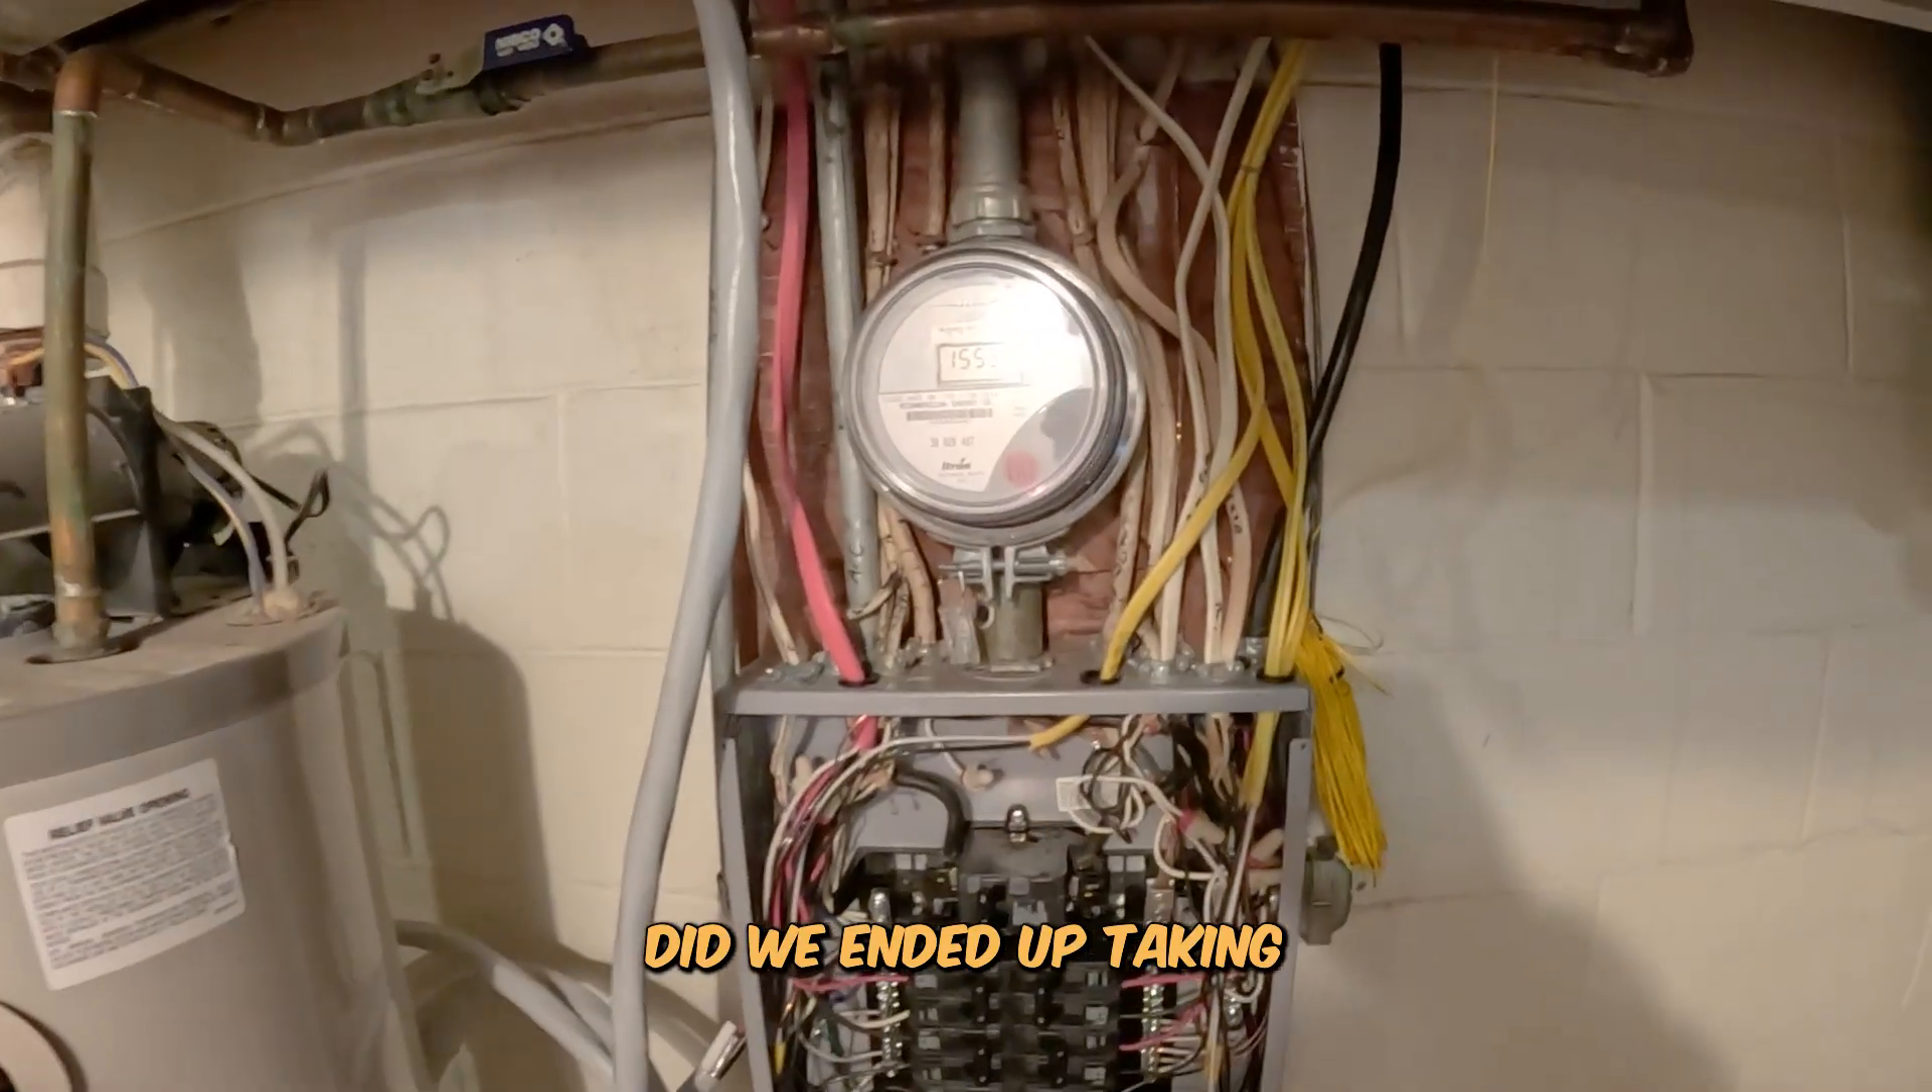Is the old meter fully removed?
No.